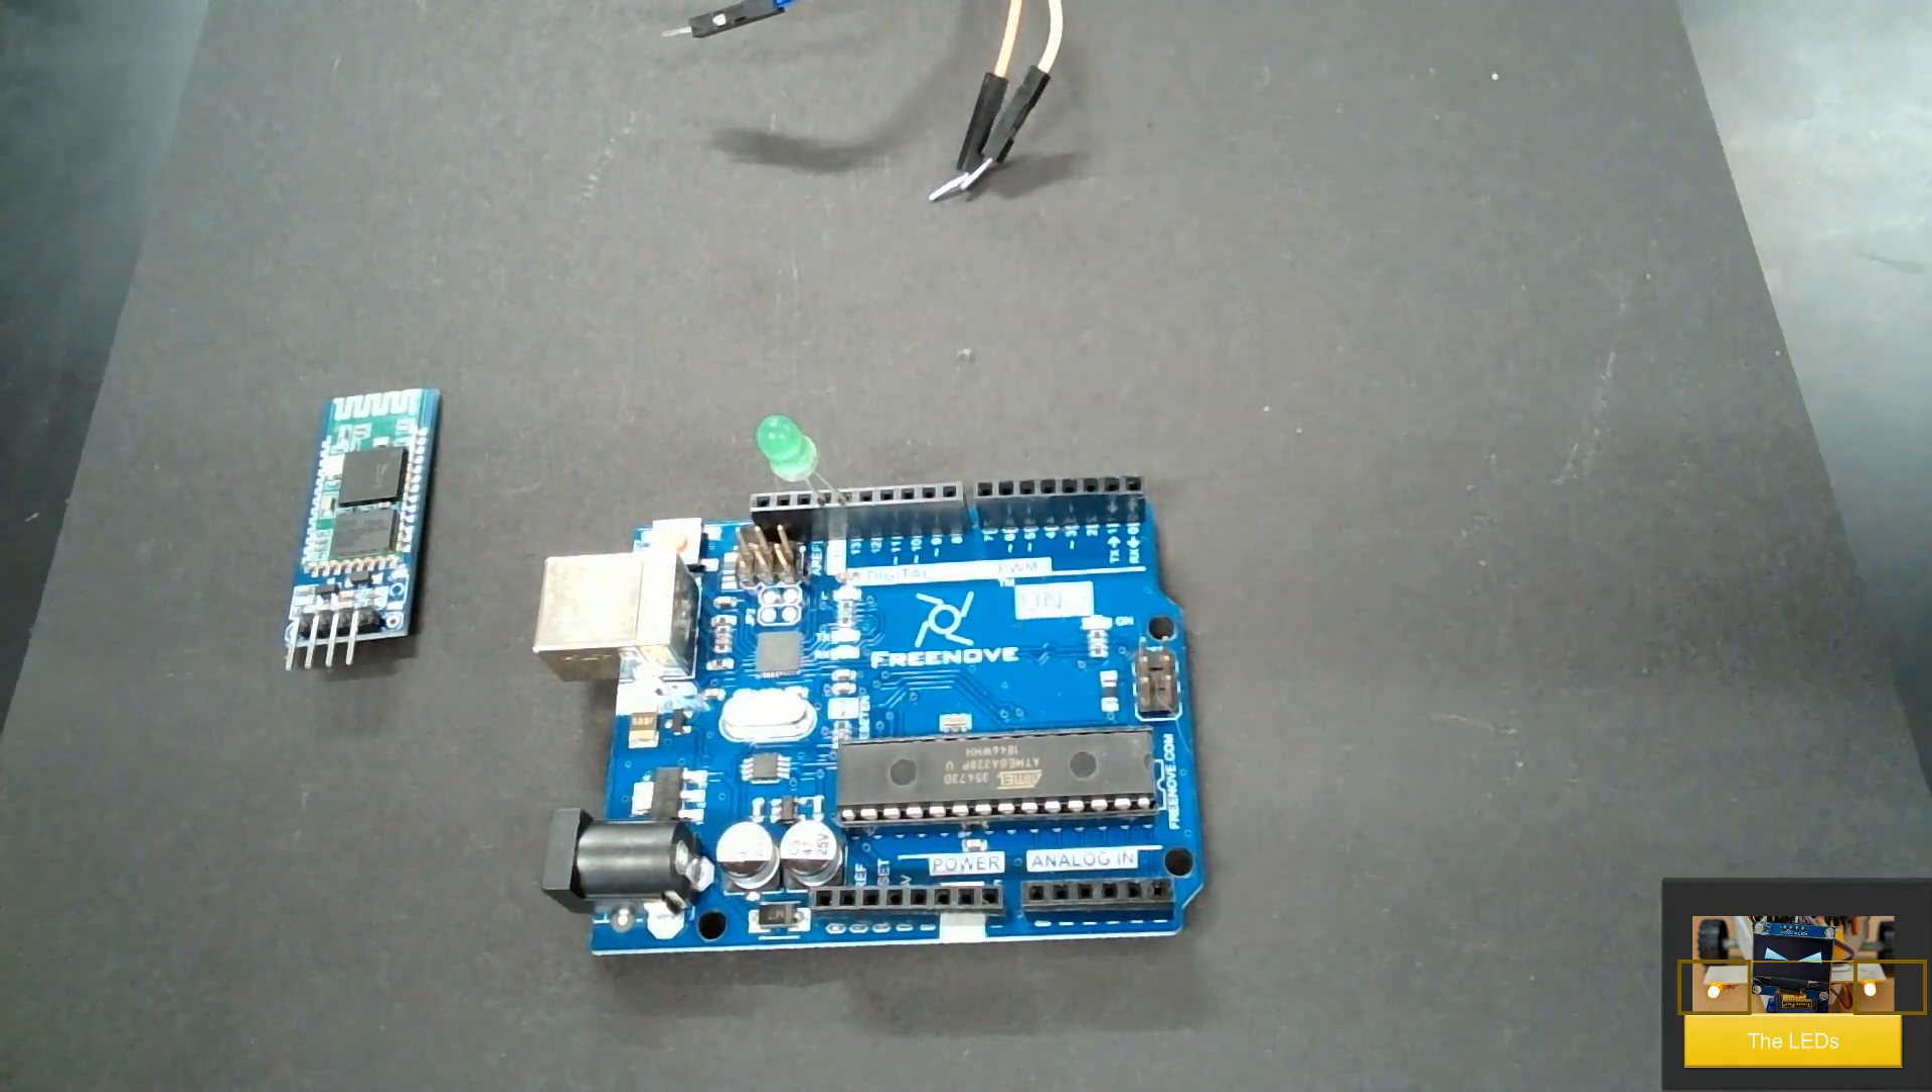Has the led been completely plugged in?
Yes.